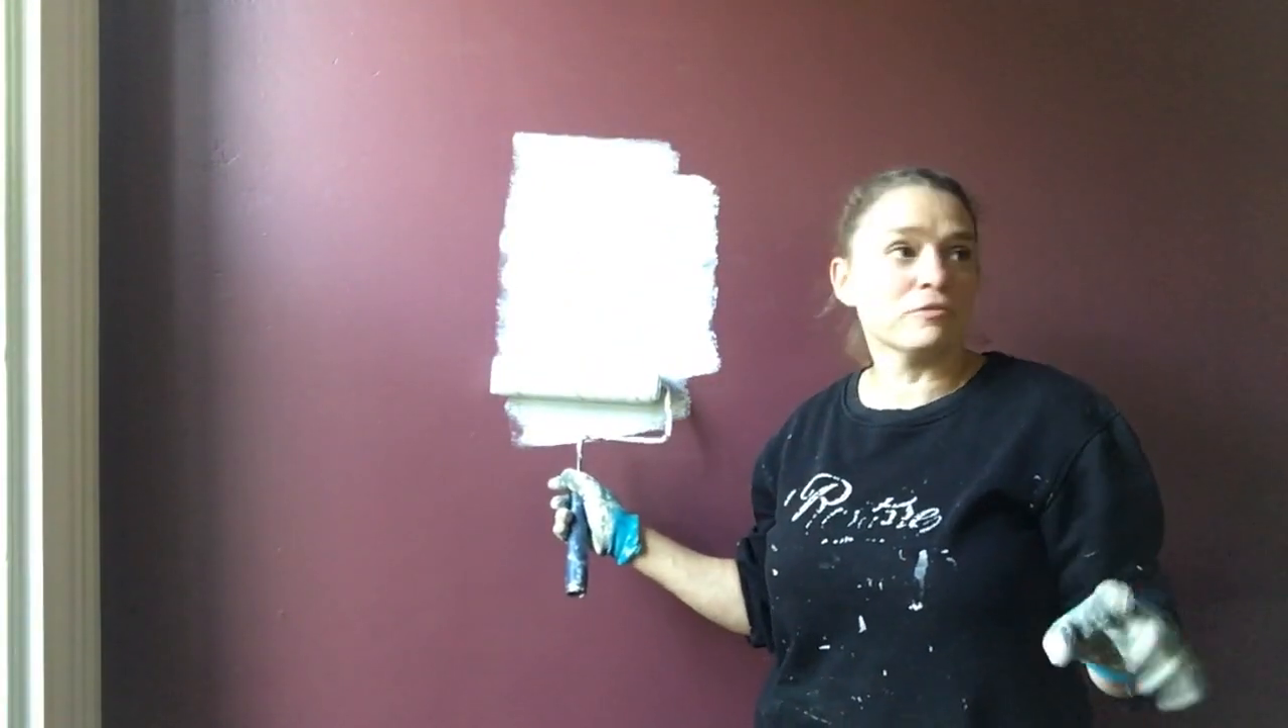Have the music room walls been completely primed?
No.